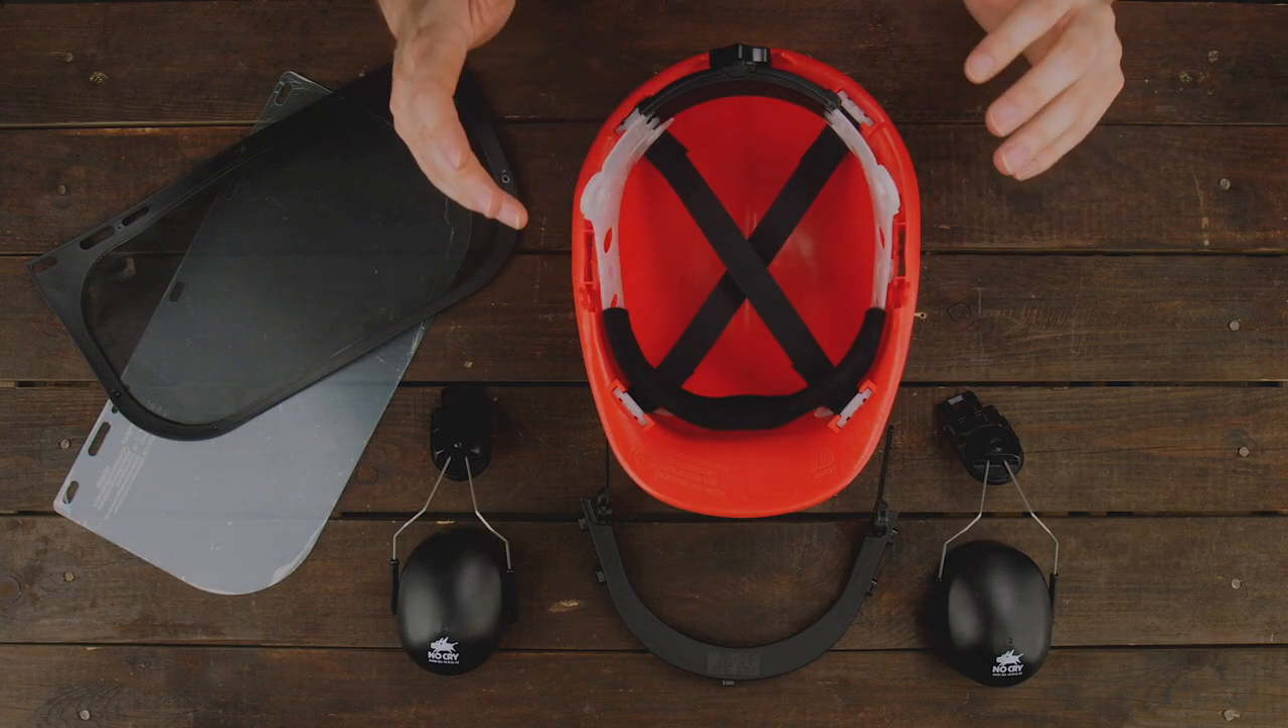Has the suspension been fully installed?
Yes.